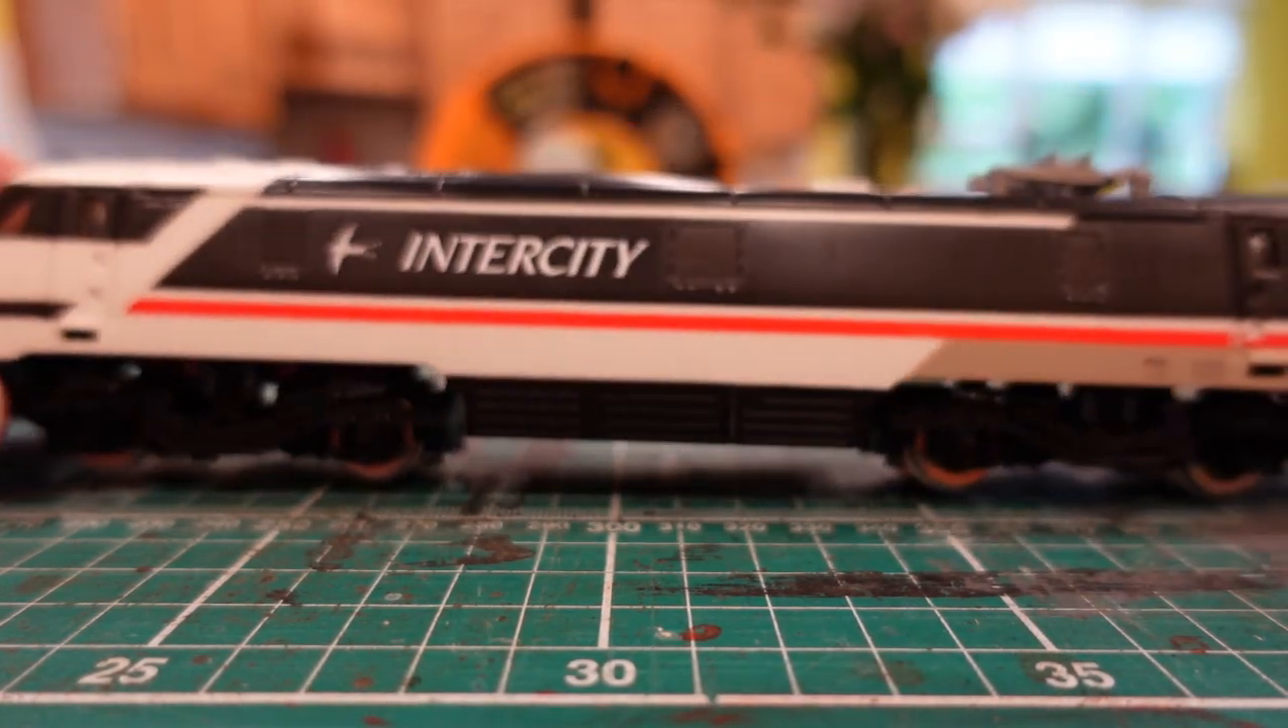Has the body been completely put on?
Yes.